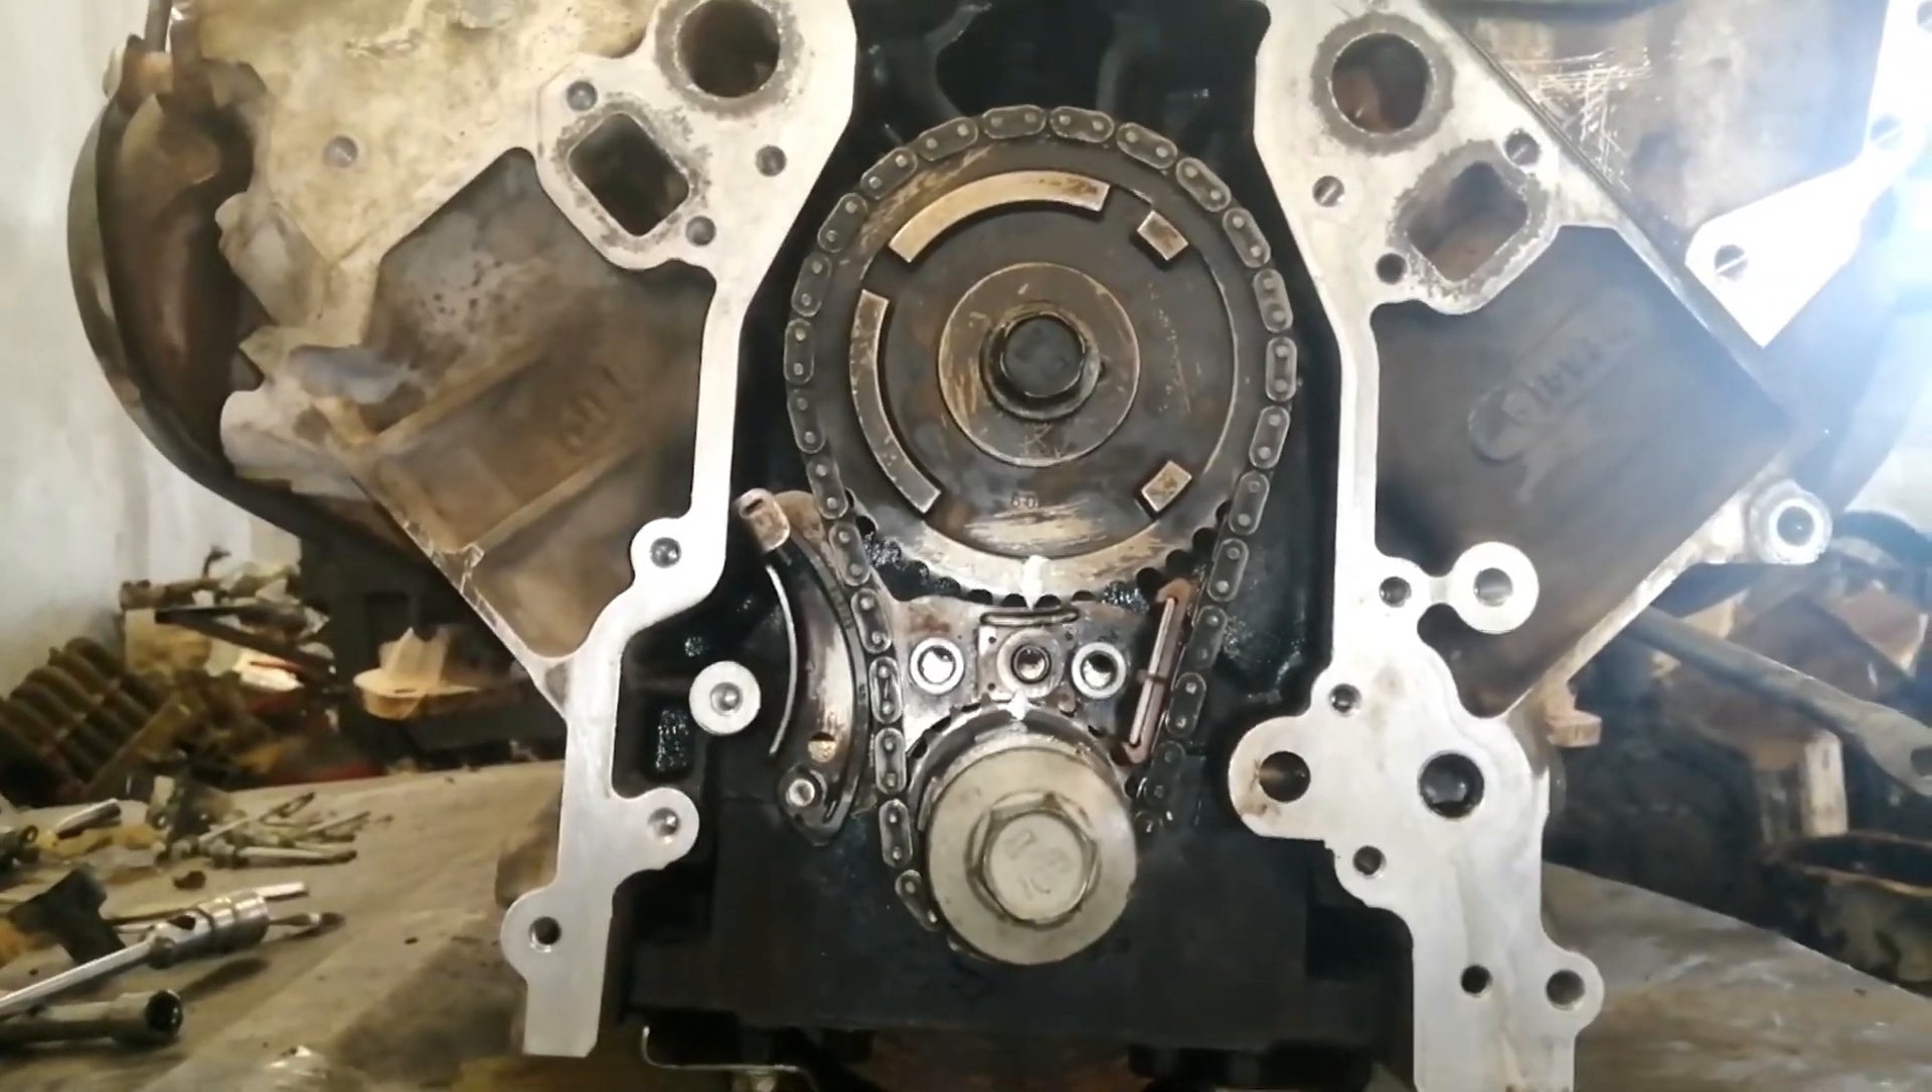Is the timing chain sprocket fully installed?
Yes.